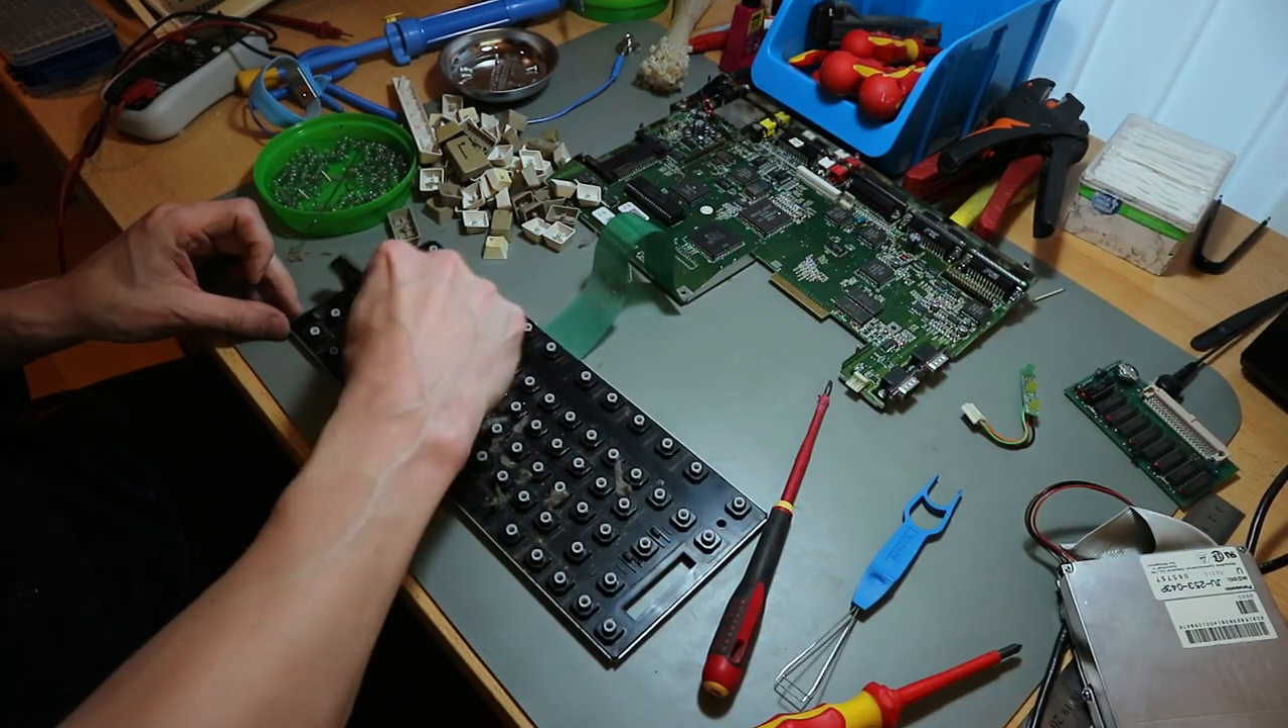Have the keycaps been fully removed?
Yes.